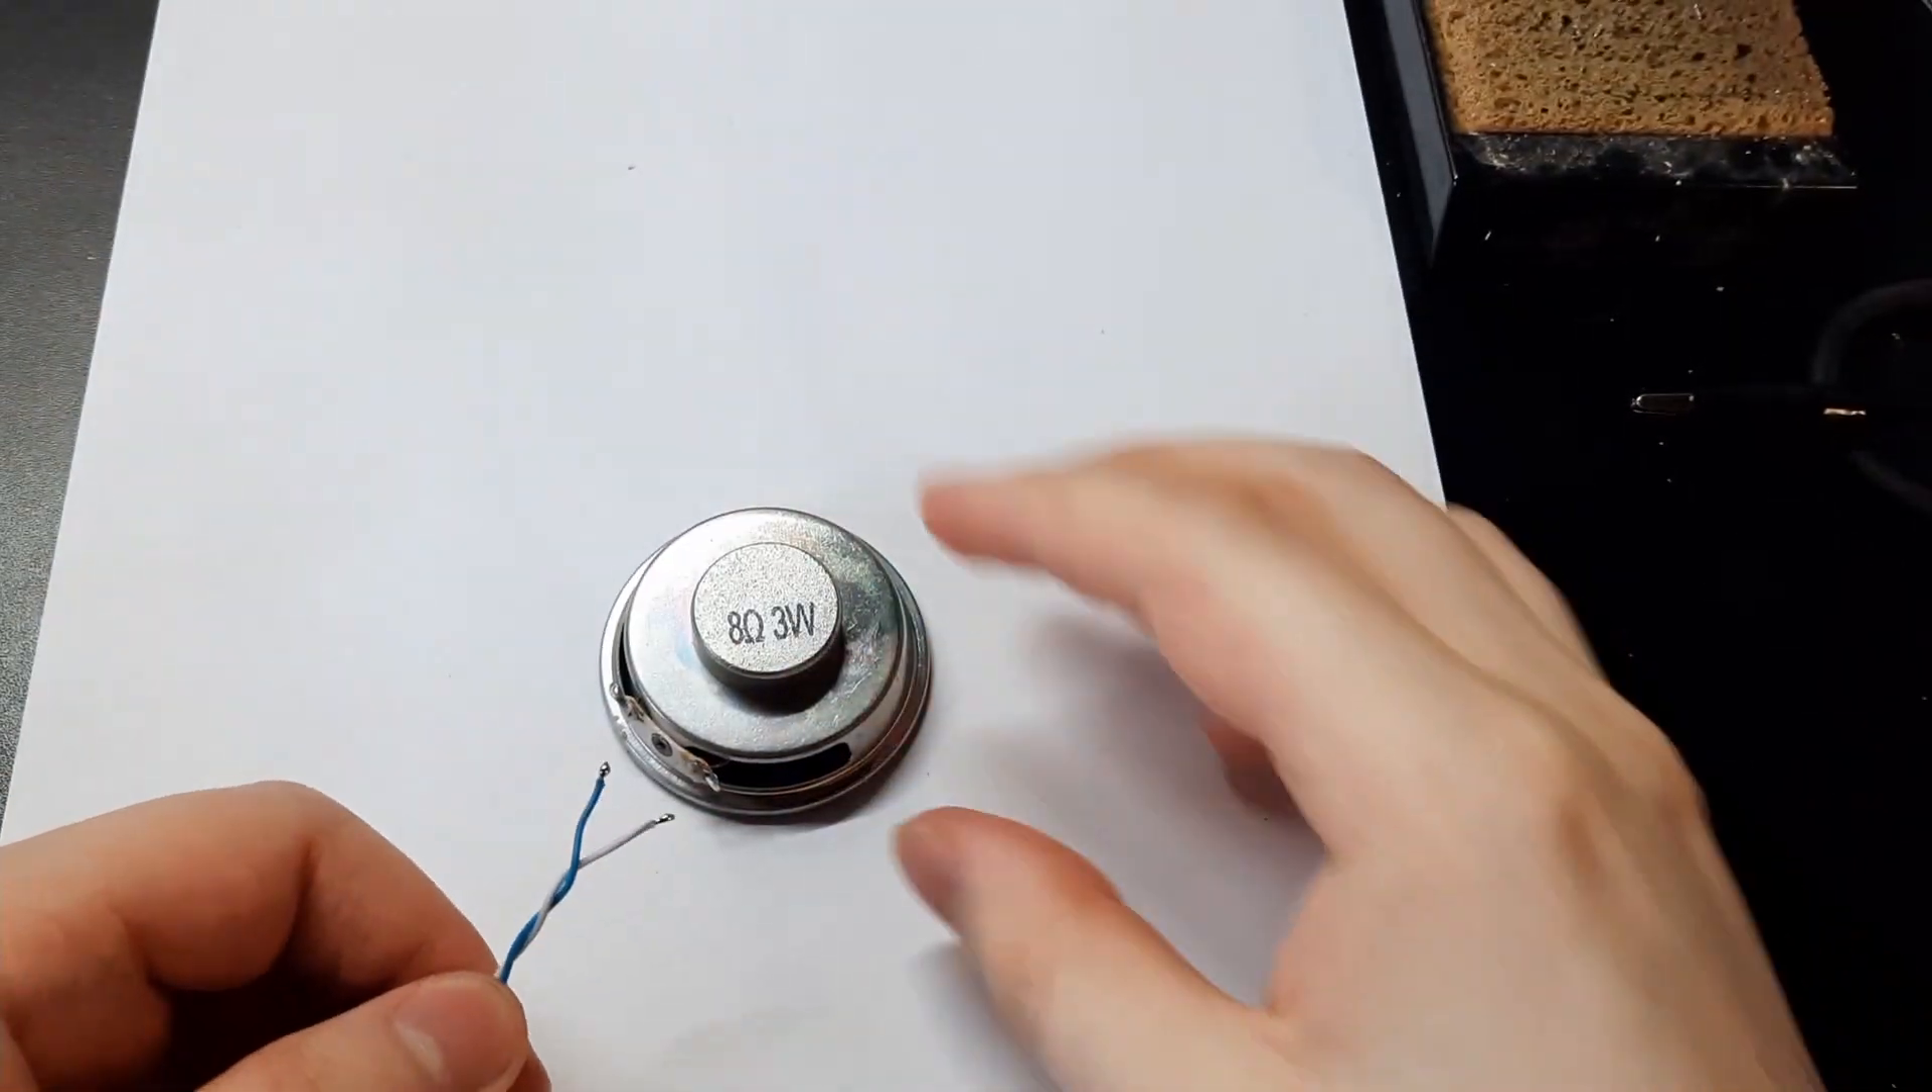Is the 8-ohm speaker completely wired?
No.